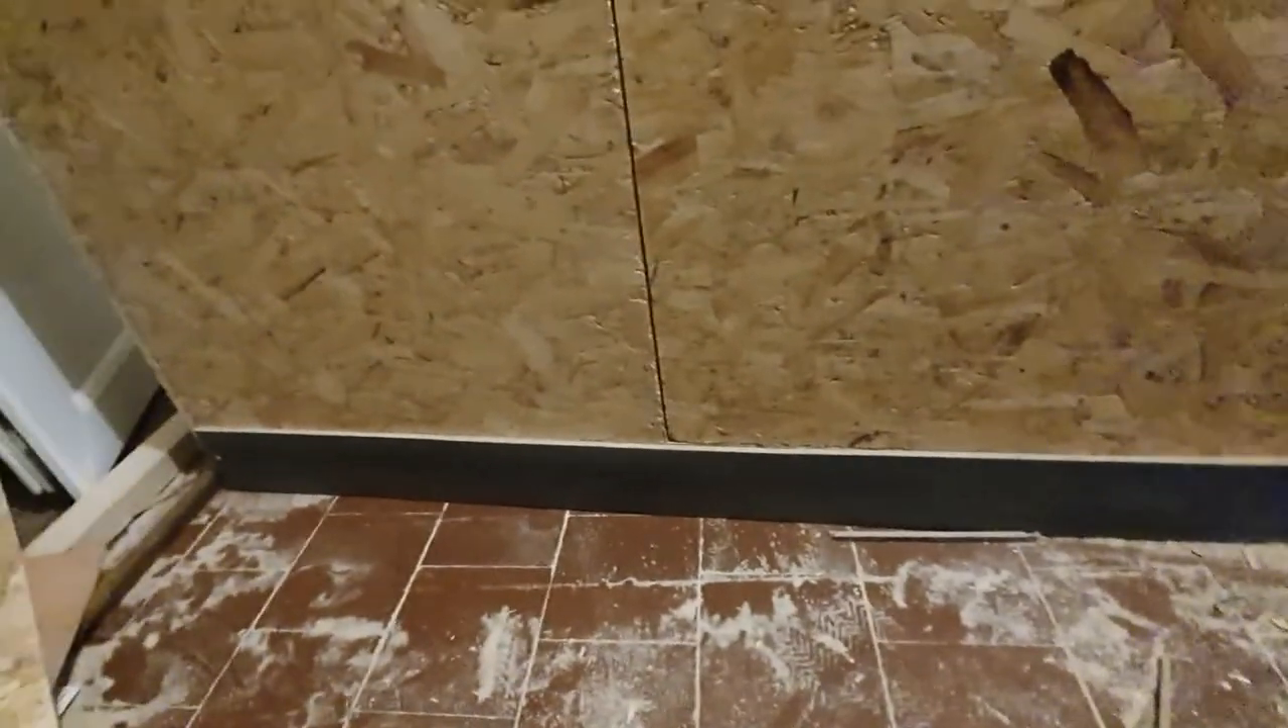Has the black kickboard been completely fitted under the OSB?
Yes.